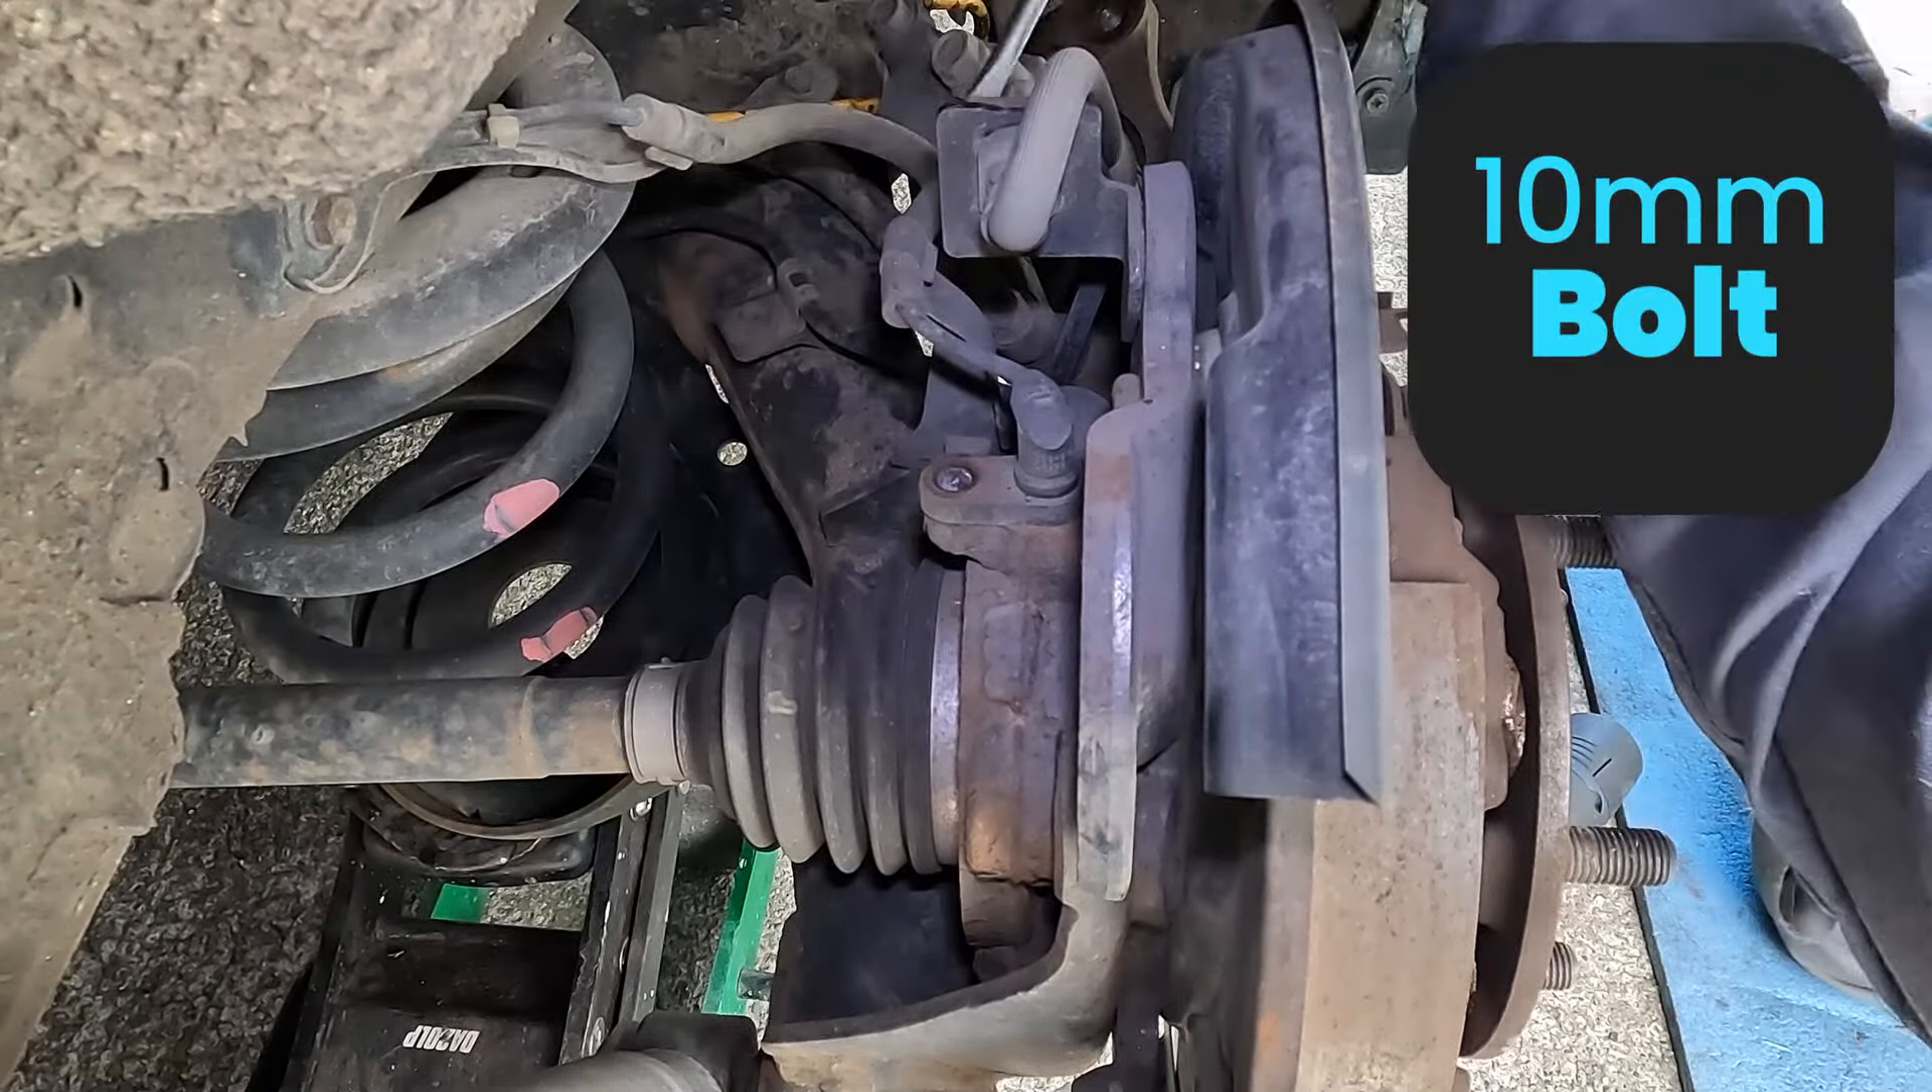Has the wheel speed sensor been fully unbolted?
No.